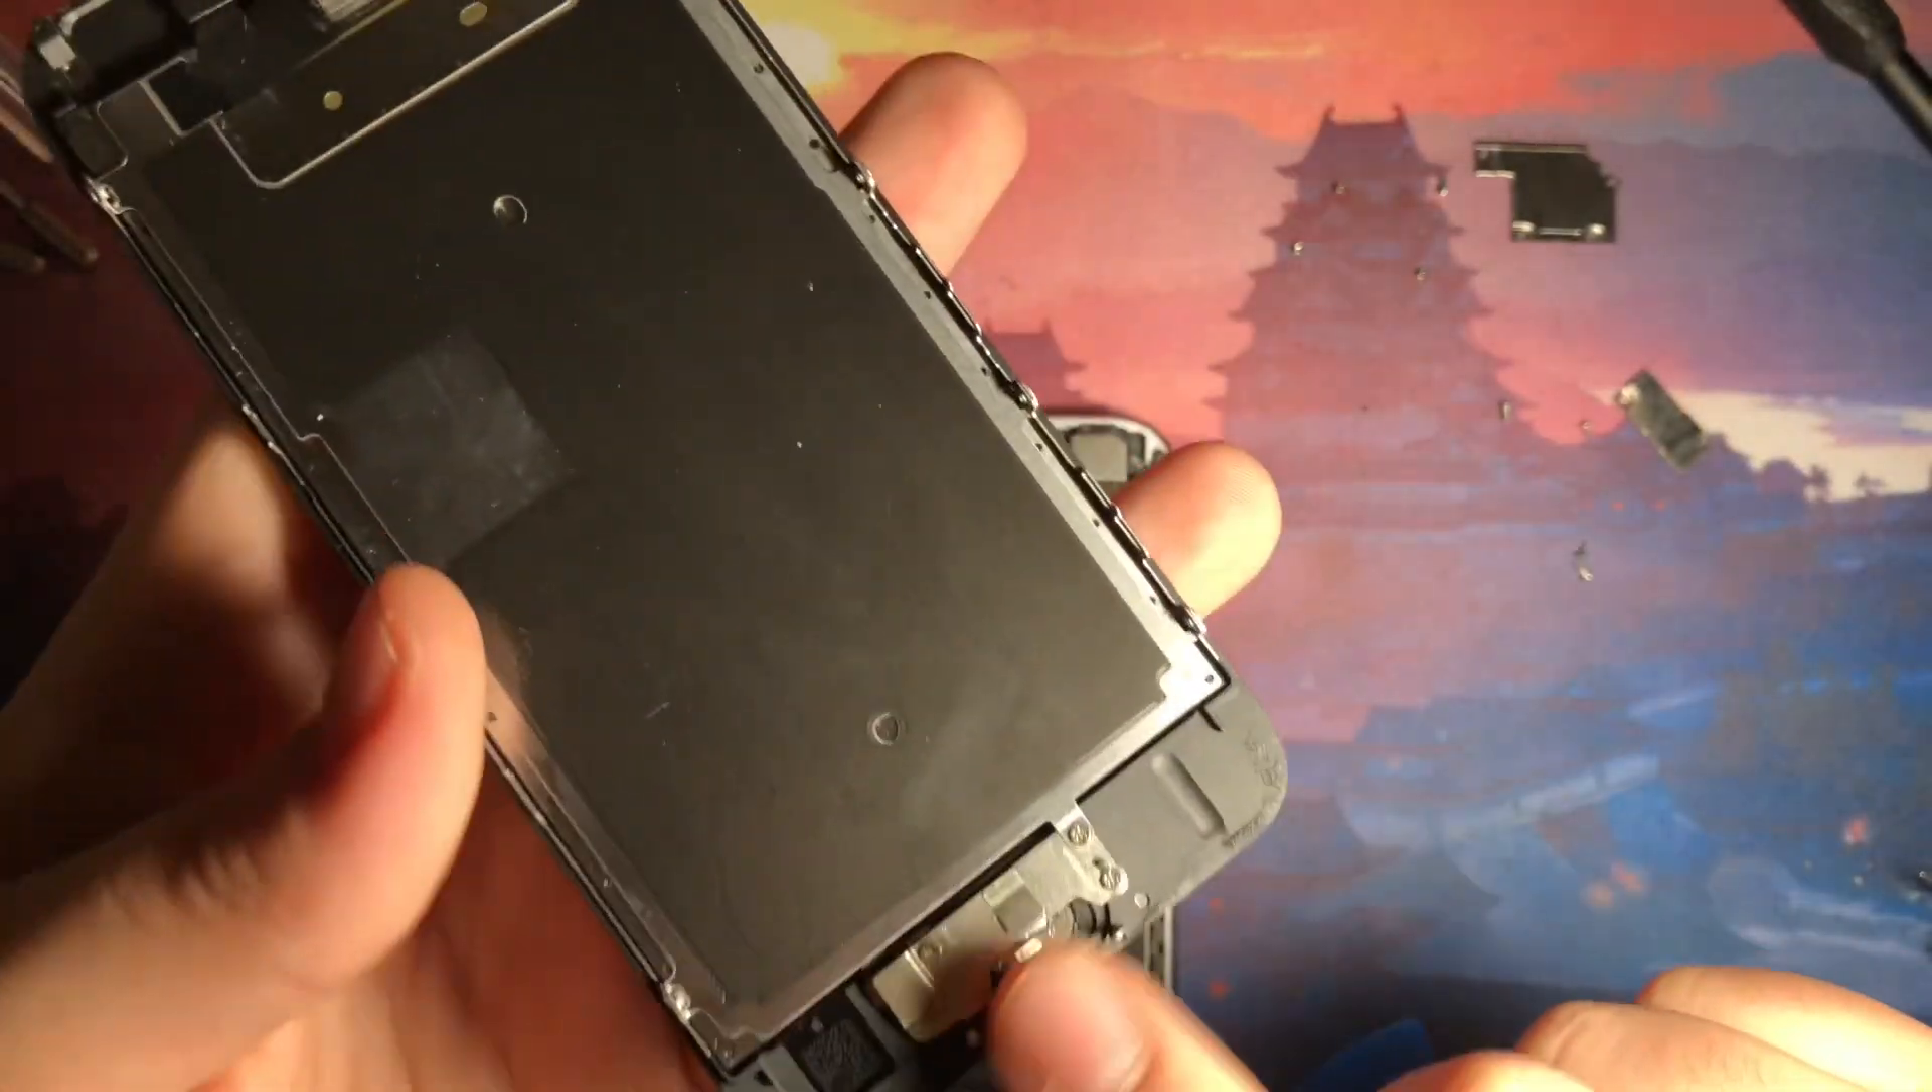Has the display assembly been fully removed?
Yes.